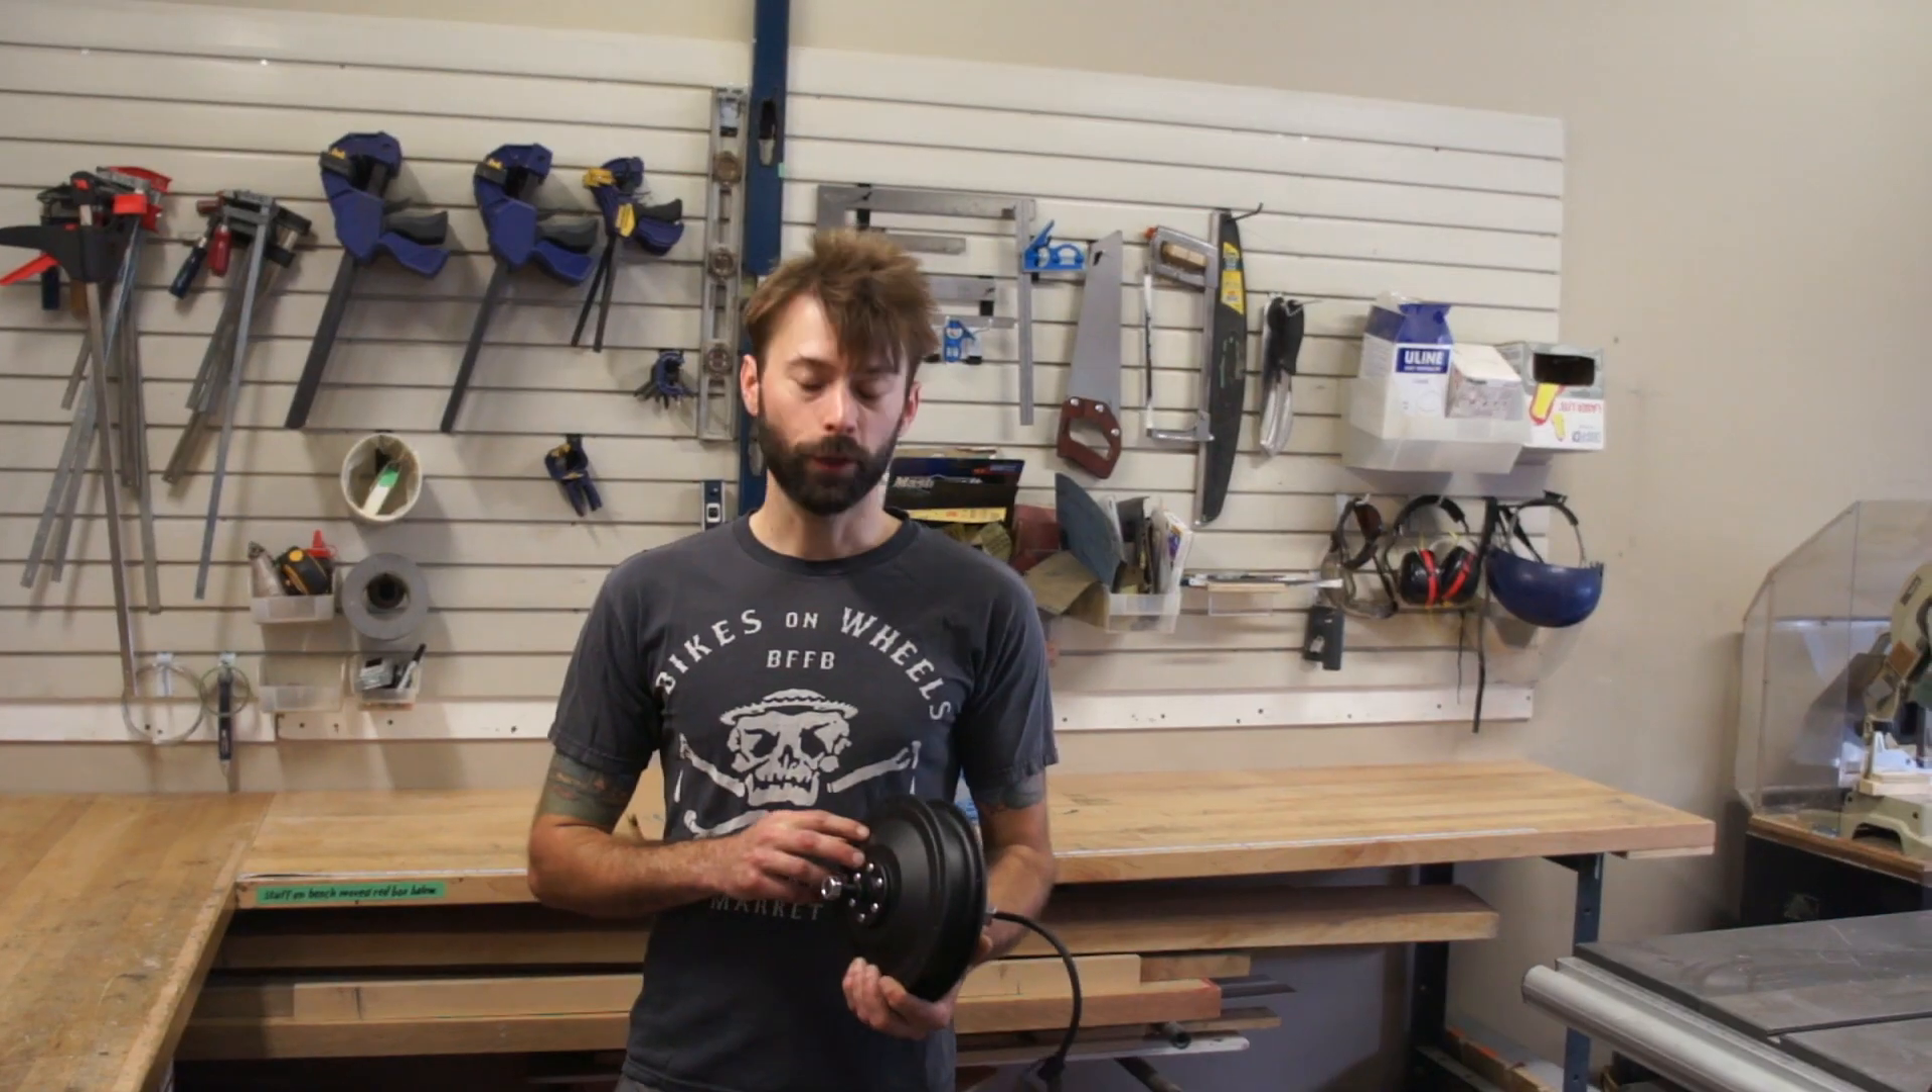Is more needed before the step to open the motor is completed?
Yes.